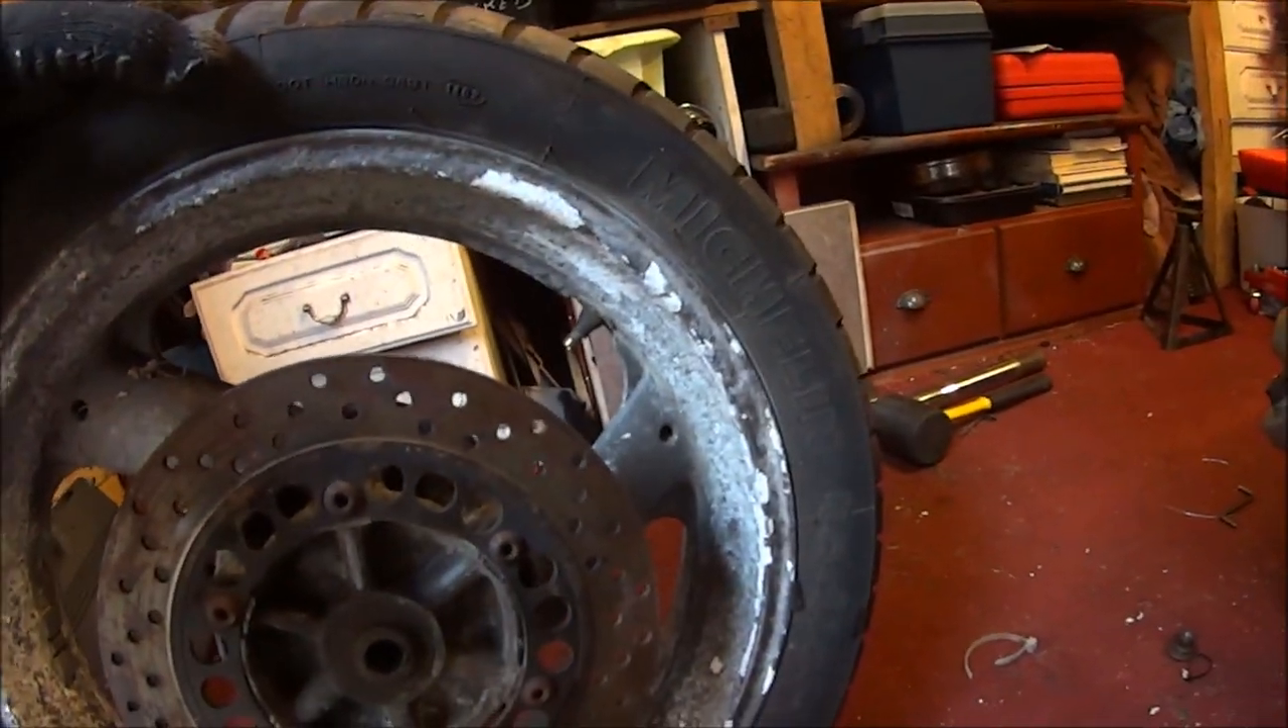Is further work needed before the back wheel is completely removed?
No.